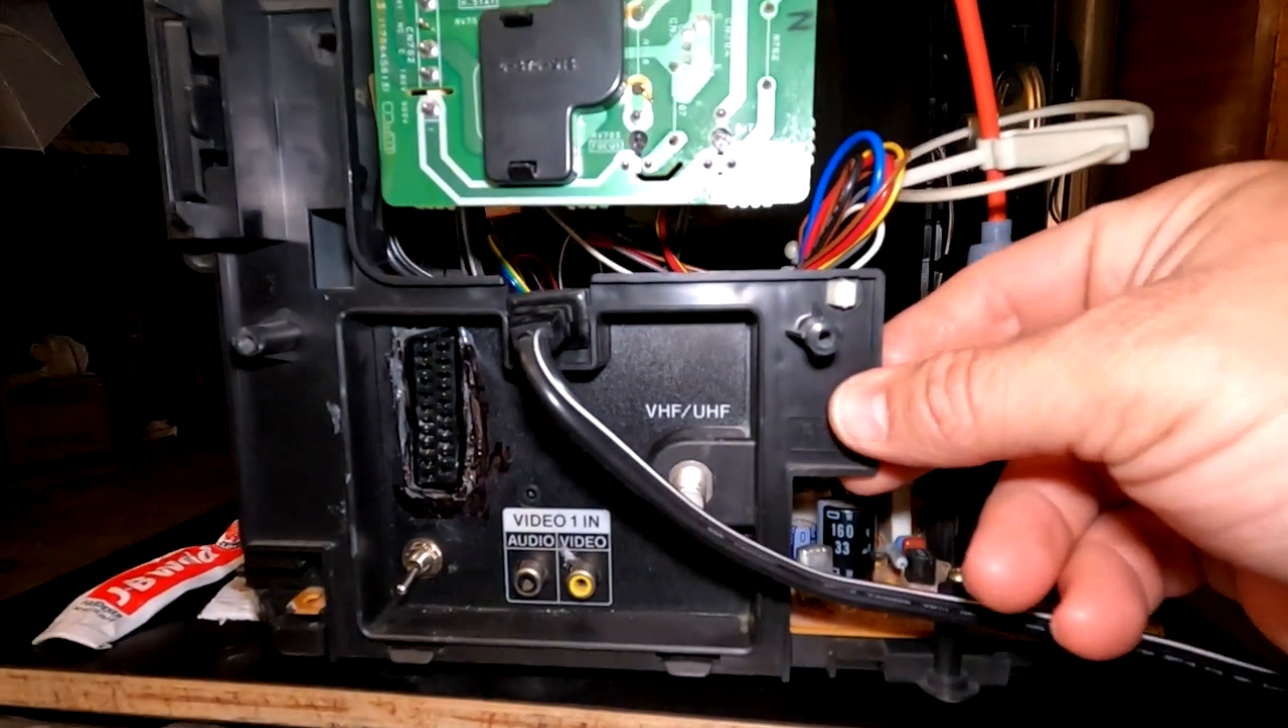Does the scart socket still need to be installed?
No.